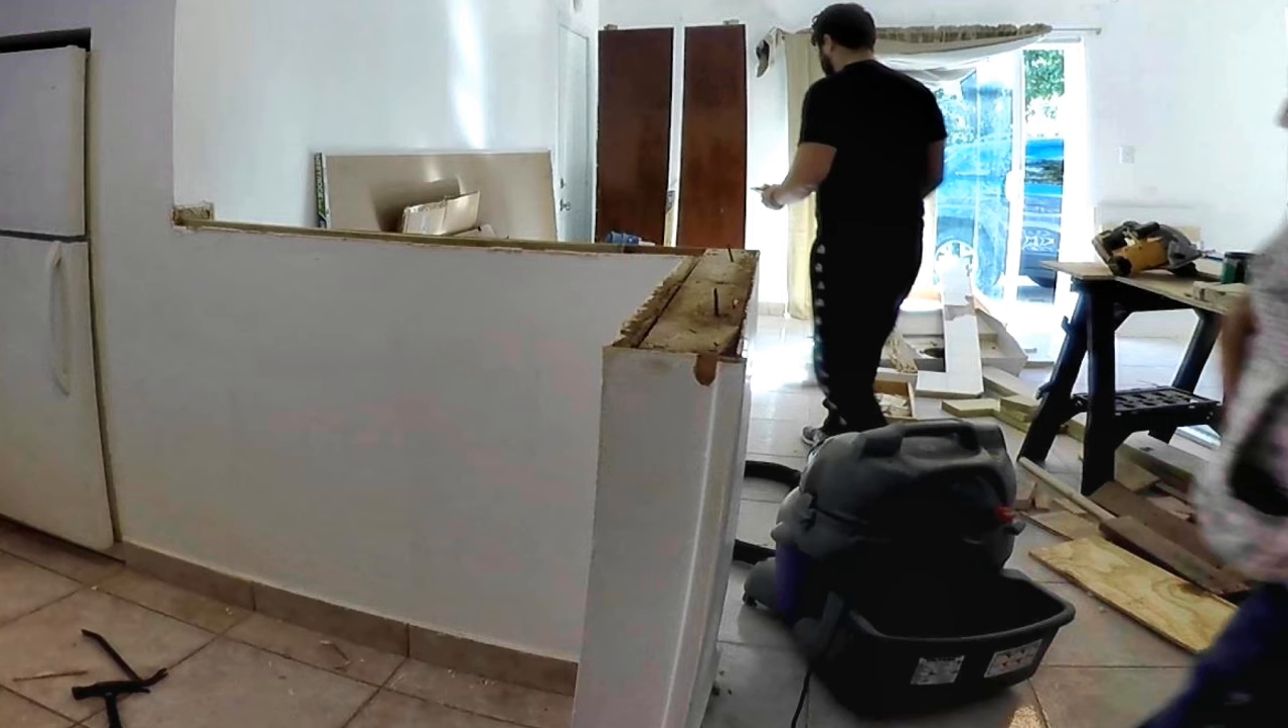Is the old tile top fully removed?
Yes.